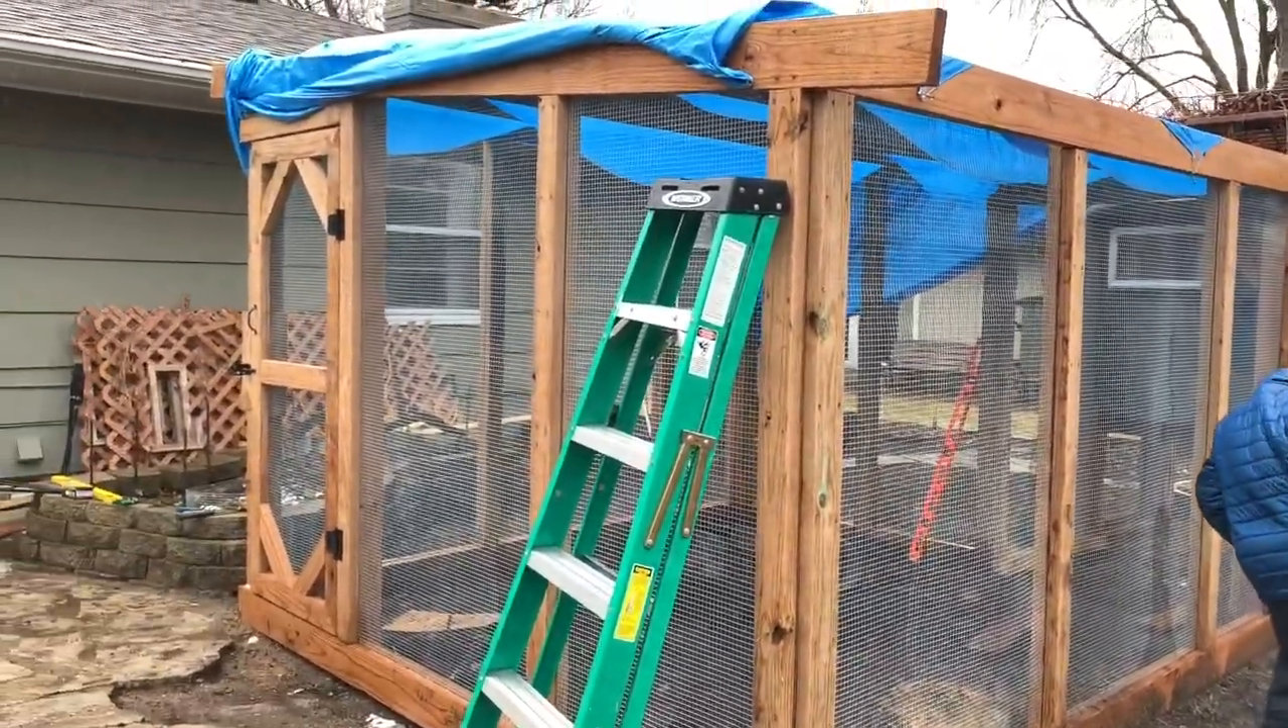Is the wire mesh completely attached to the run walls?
Yes.